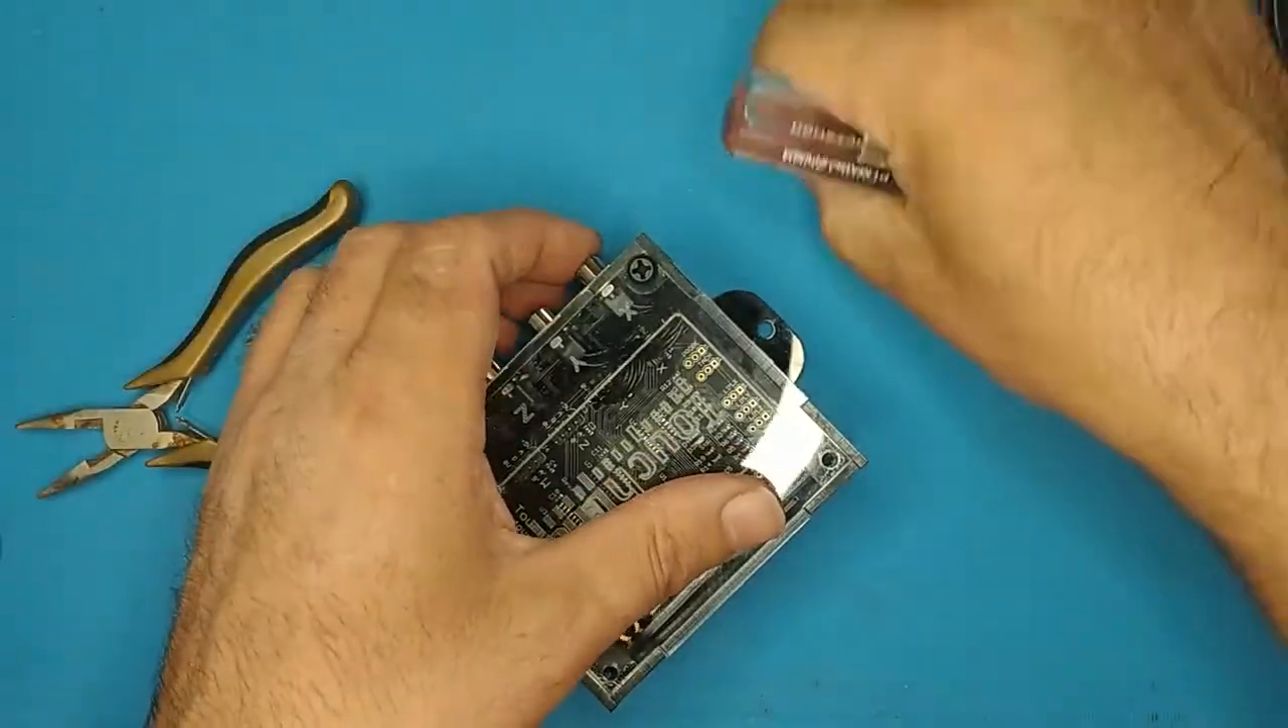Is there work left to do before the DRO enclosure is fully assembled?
Yes.